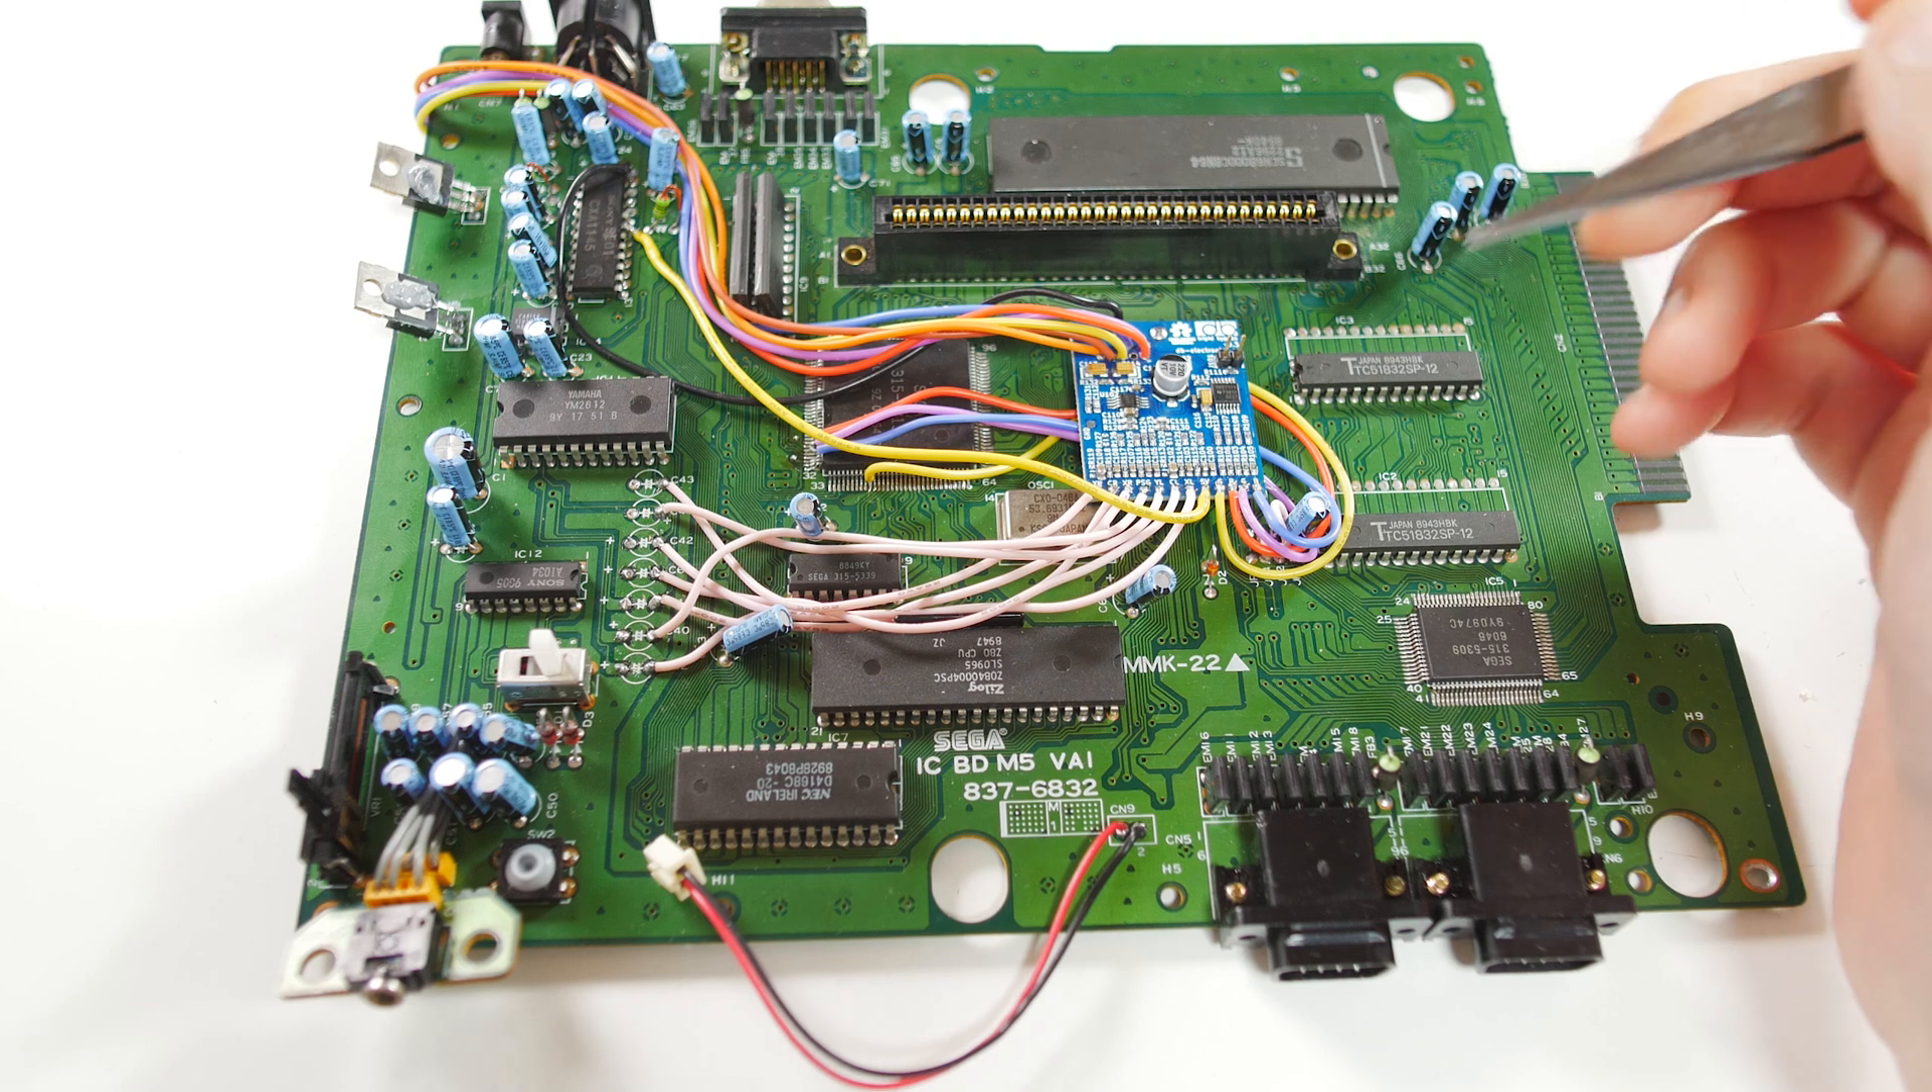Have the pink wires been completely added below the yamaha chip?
Yes.